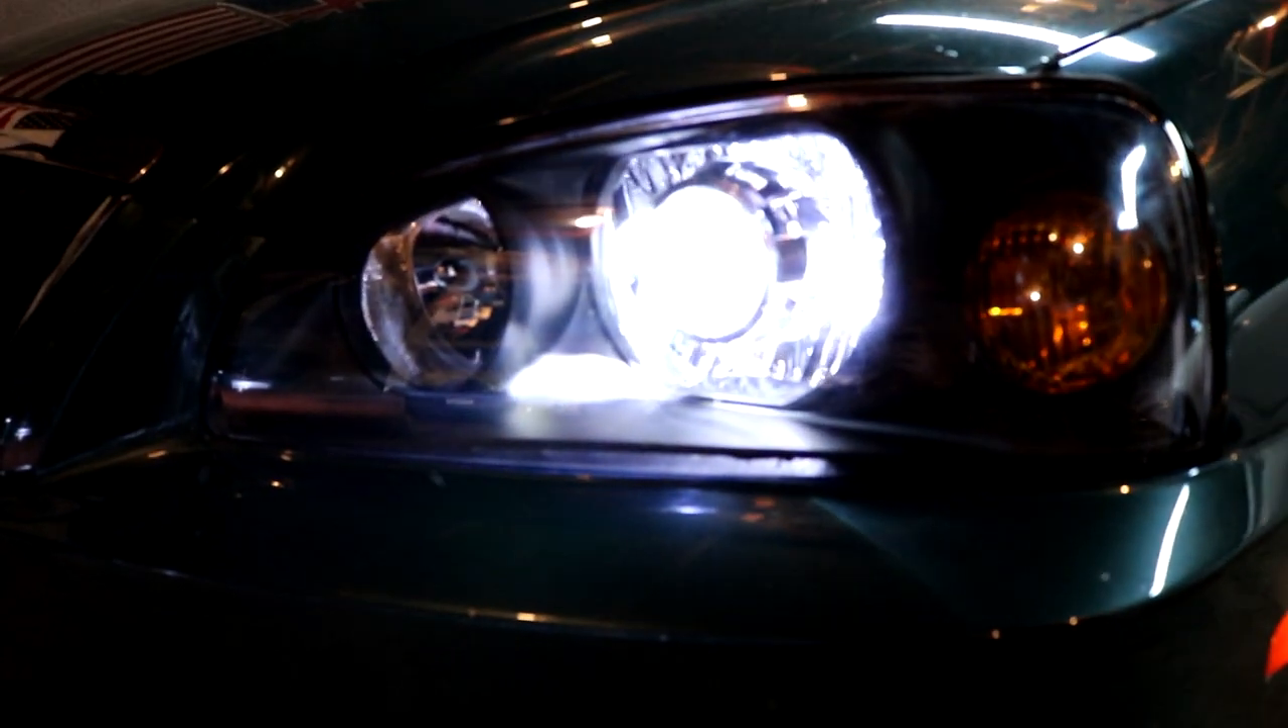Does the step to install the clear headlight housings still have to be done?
No.